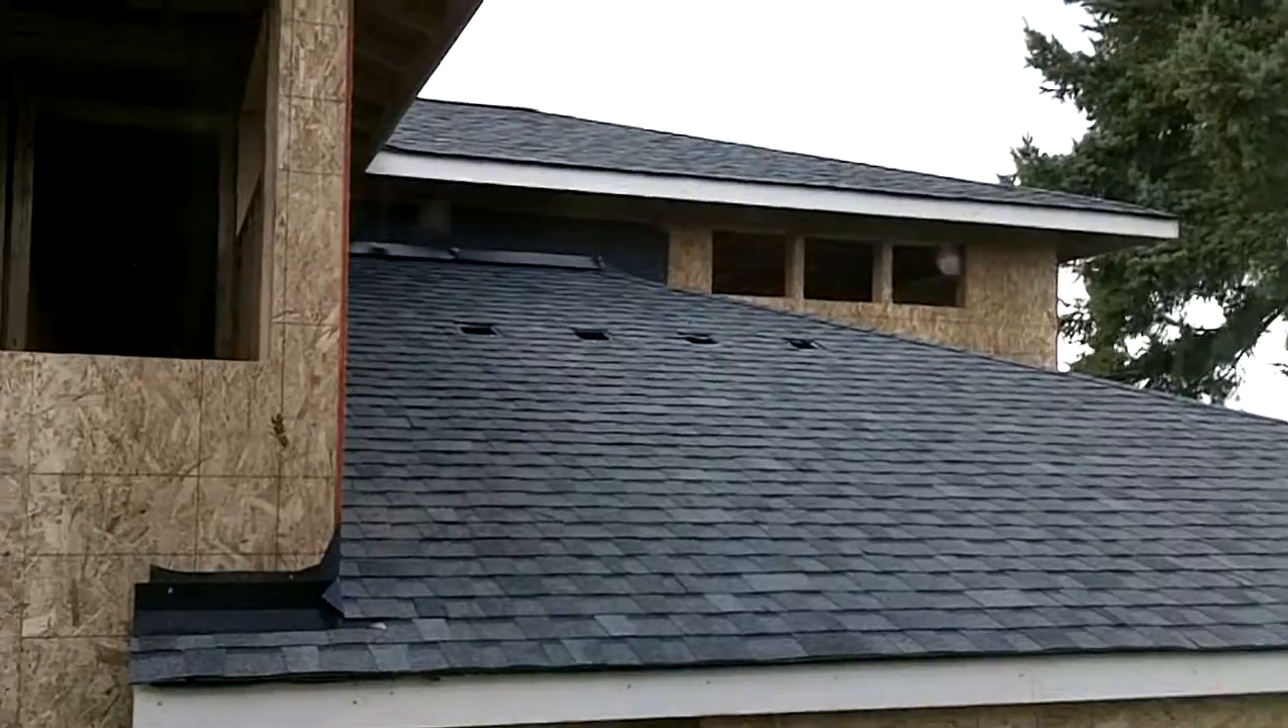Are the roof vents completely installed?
No.